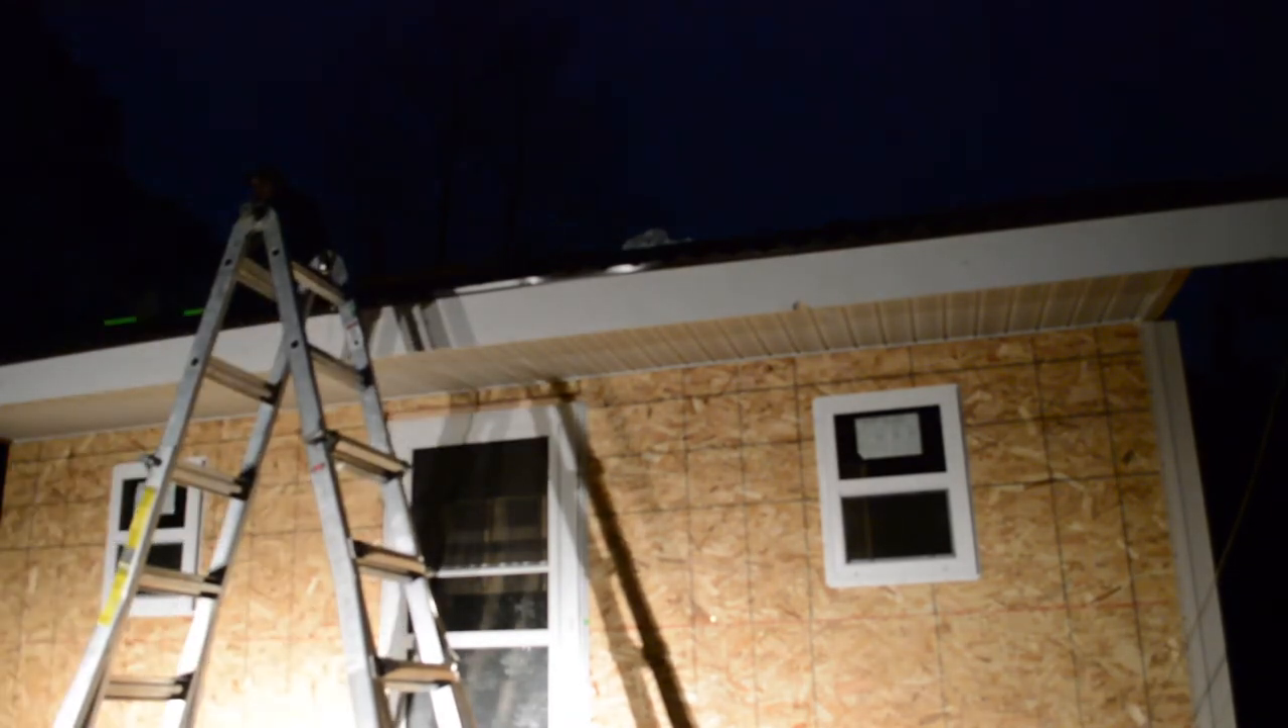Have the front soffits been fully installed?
Yes.